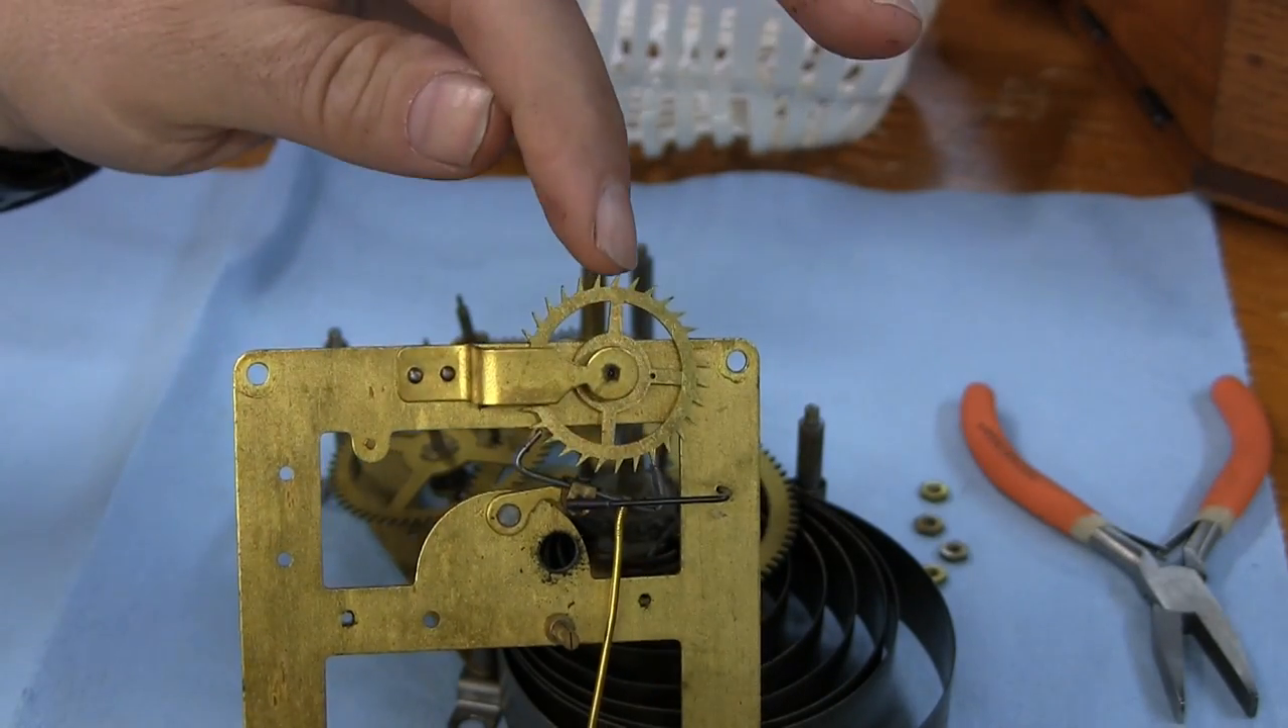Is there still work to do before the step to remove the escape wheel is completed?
Yes.